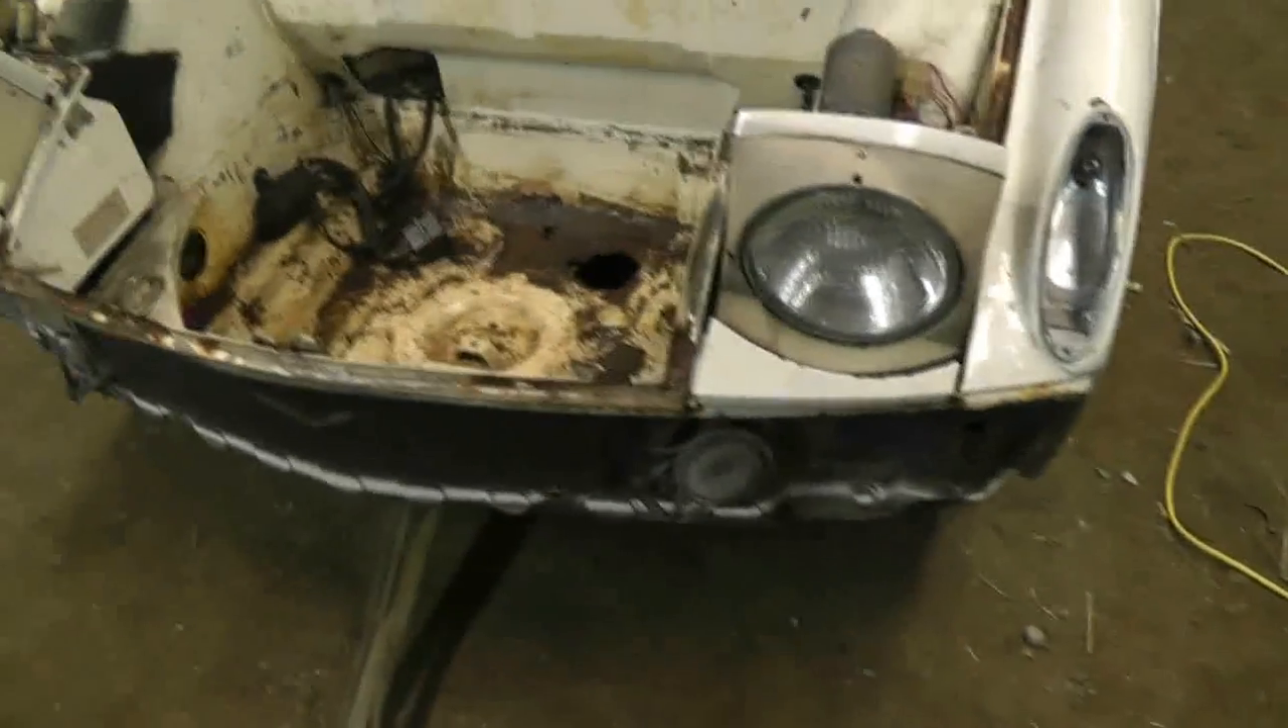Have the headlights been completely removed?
No.